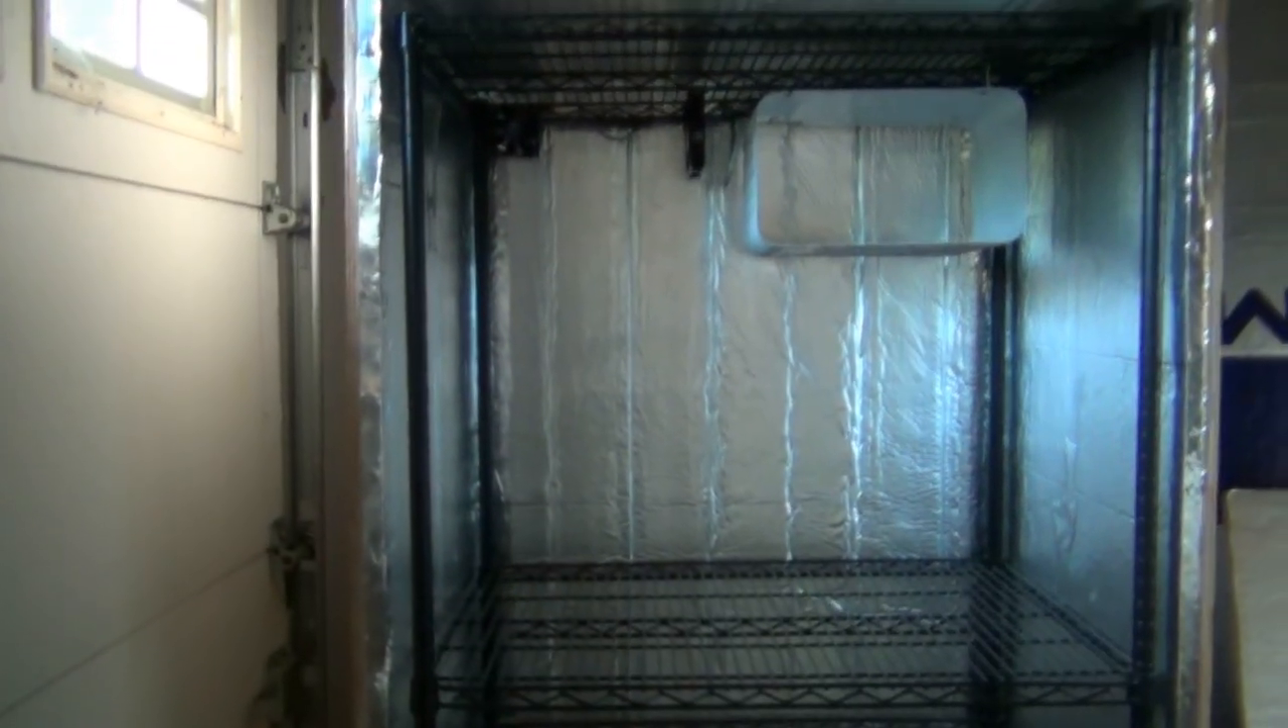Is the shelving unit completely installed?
Yes.